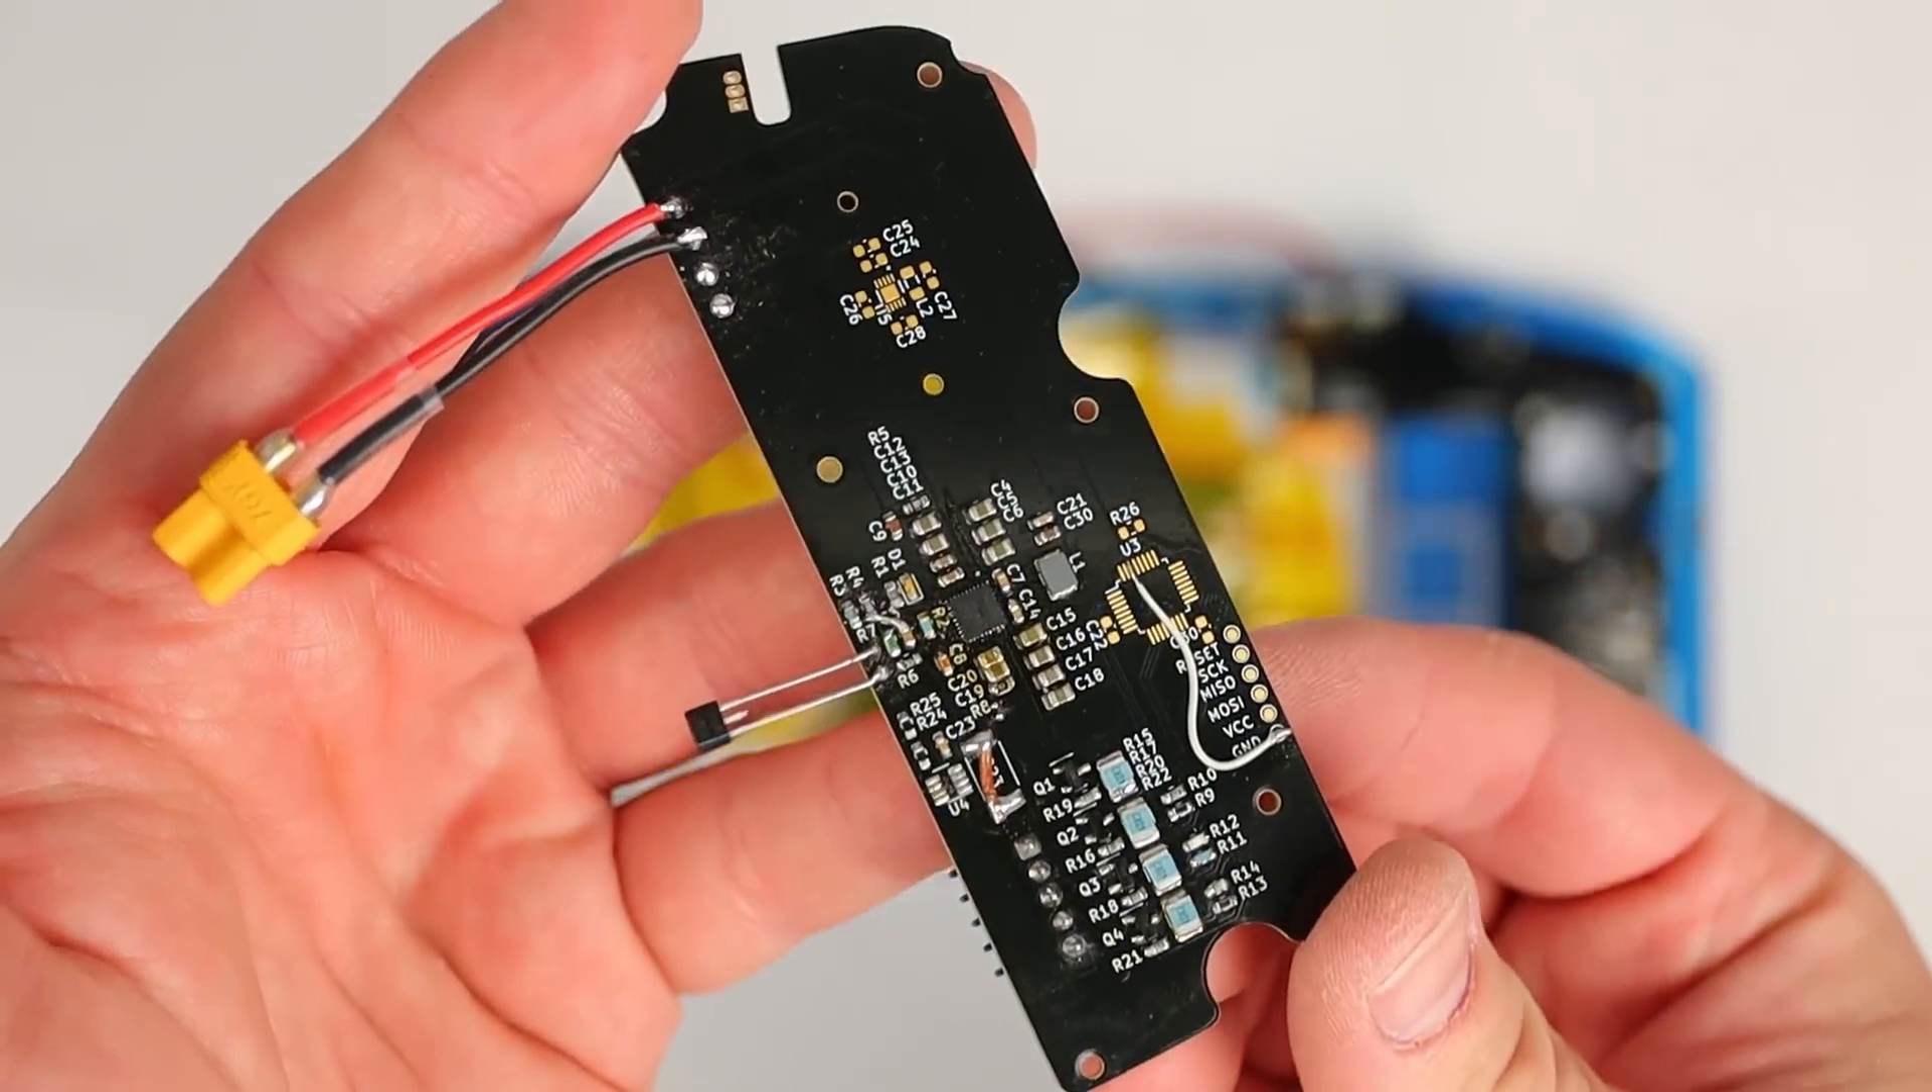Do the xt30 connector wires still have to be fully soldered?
No.